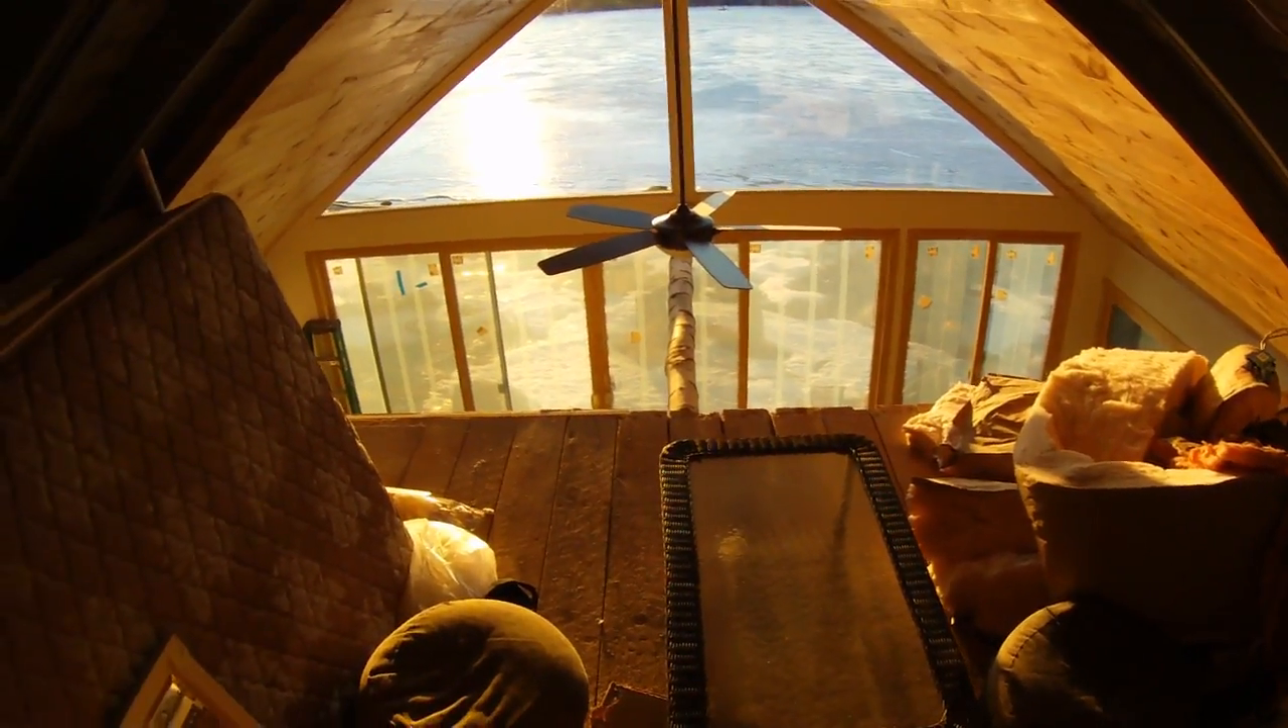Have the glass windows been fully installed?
Yes.